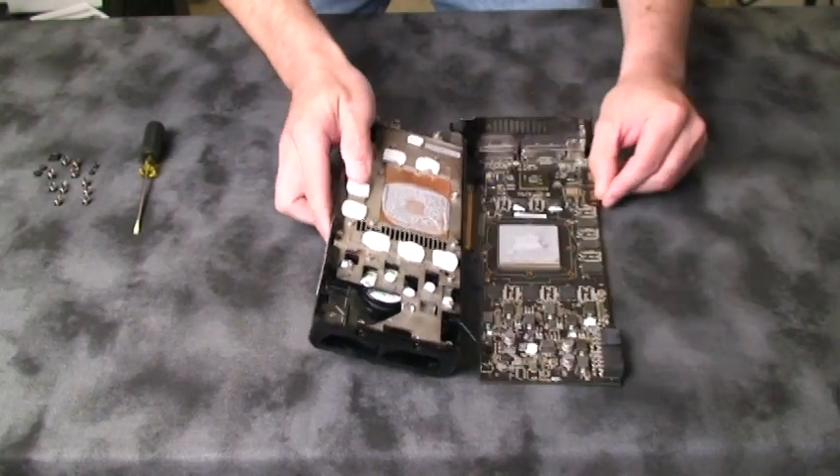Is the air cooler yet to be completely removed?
No.